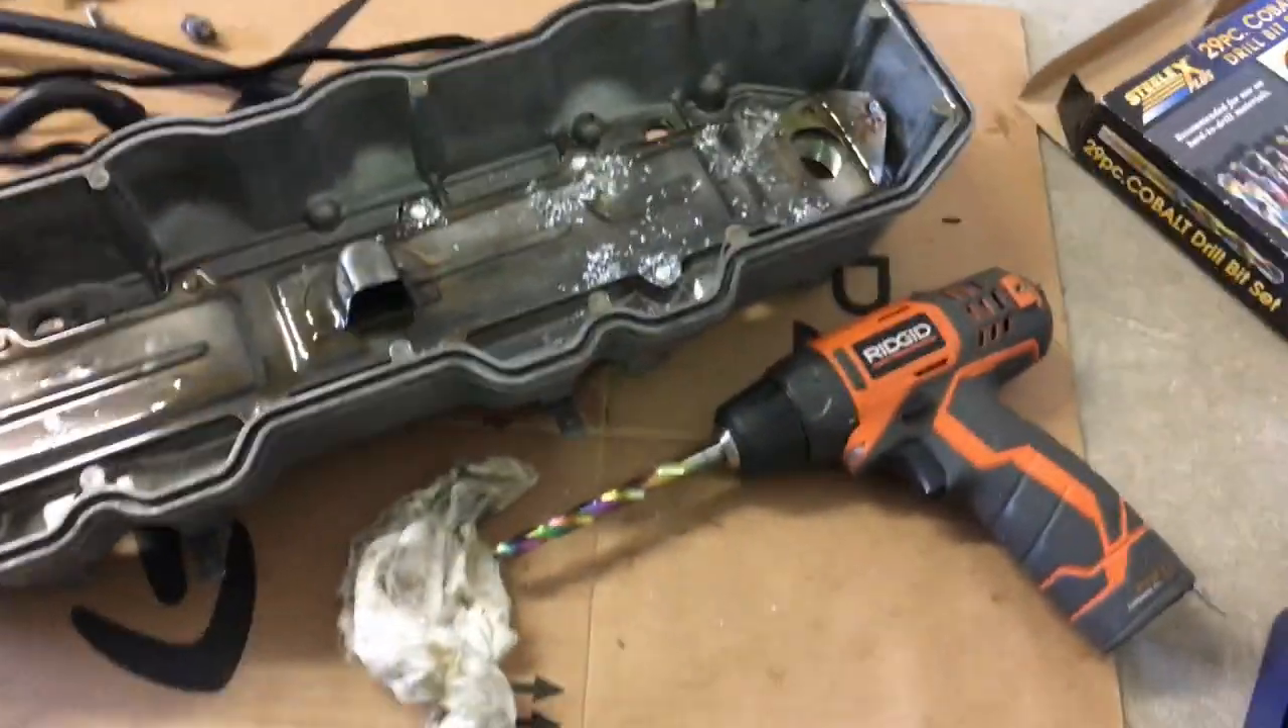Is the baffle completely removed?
No.